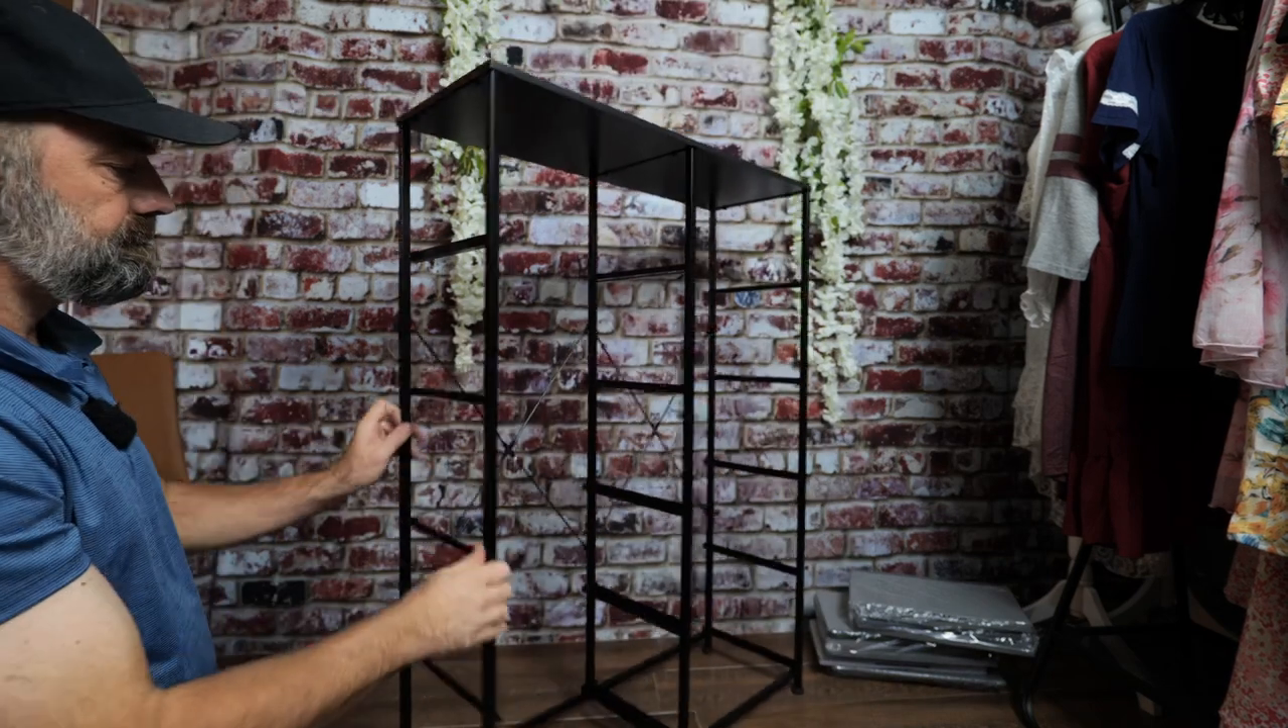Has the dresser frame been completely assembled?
Yes.